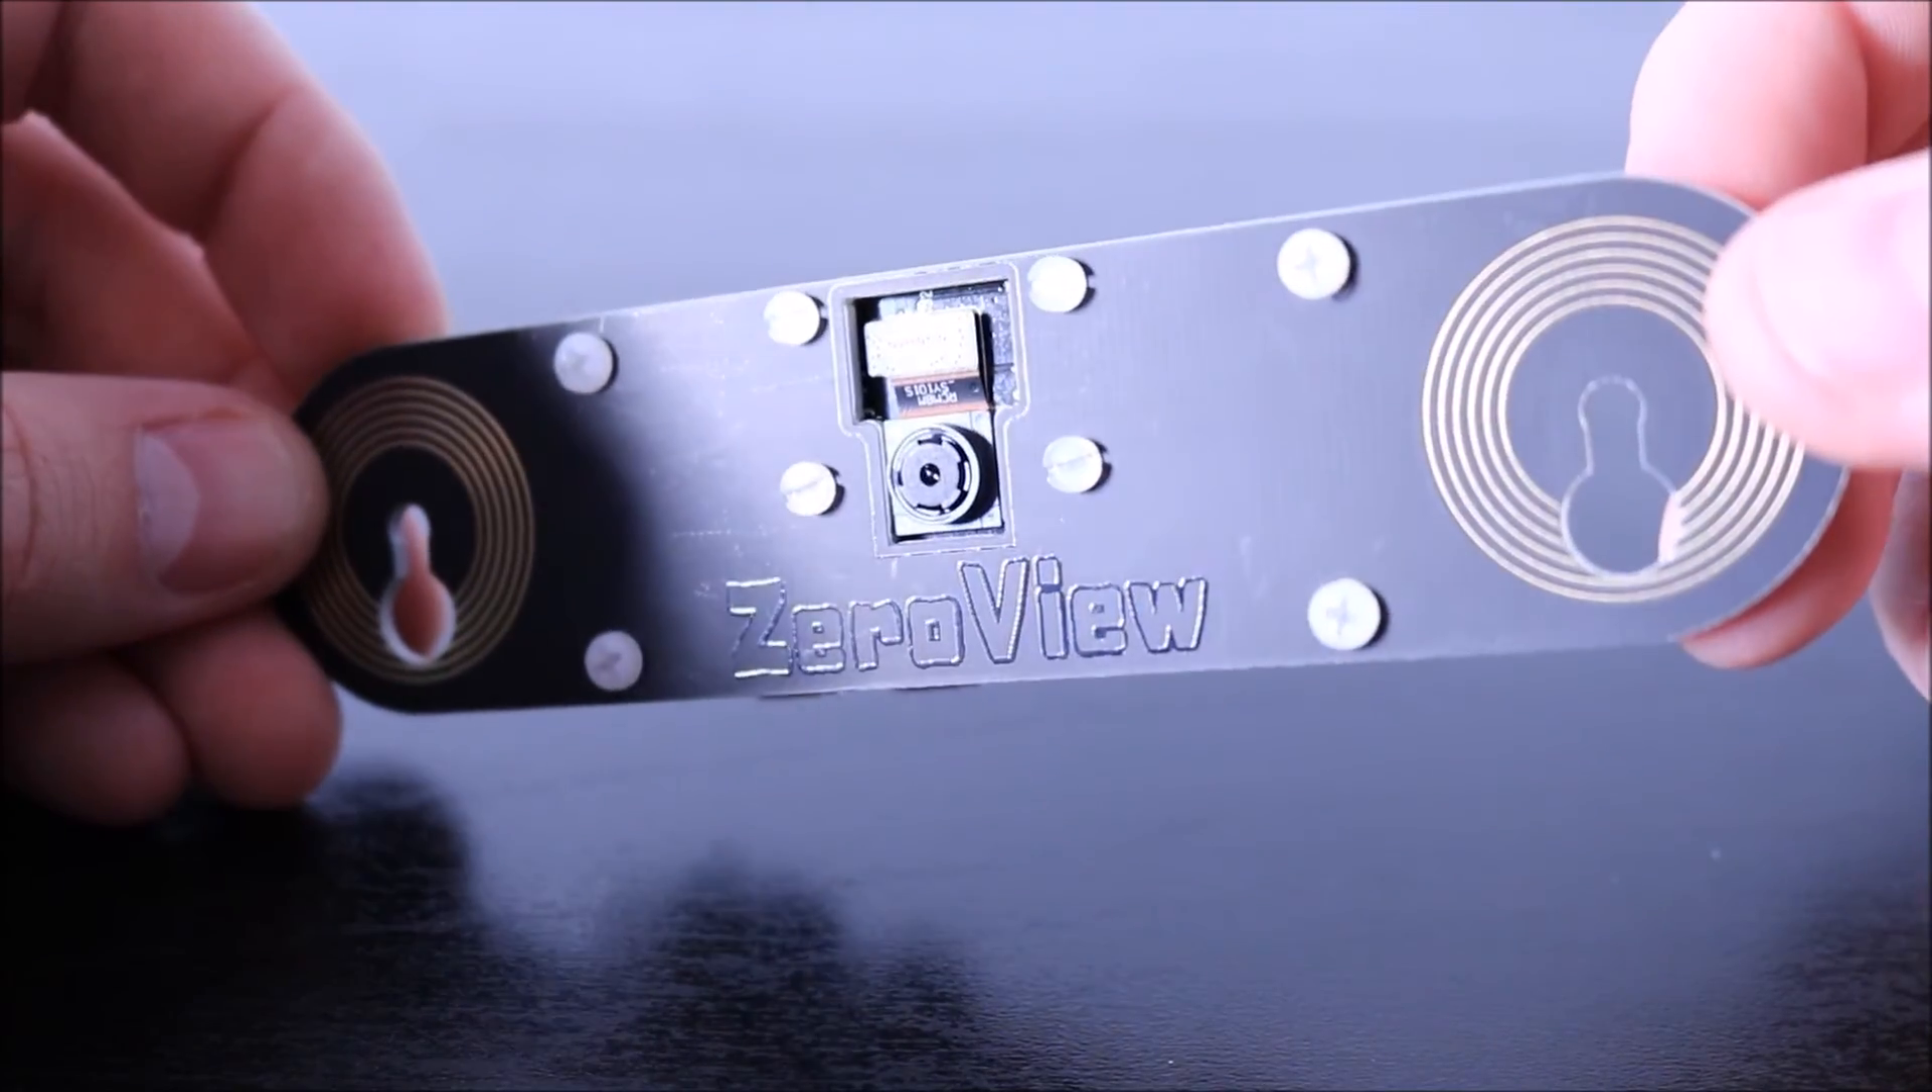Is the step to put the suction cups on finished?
No.